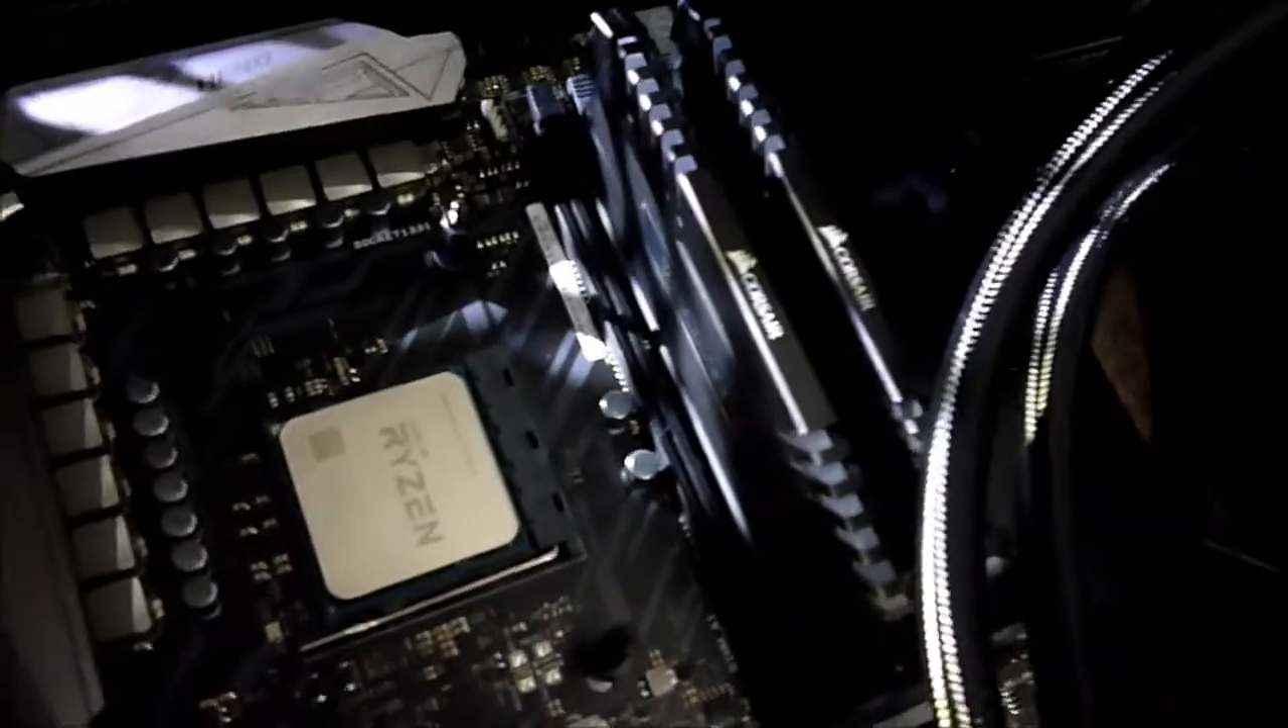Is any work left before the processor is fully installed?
No.